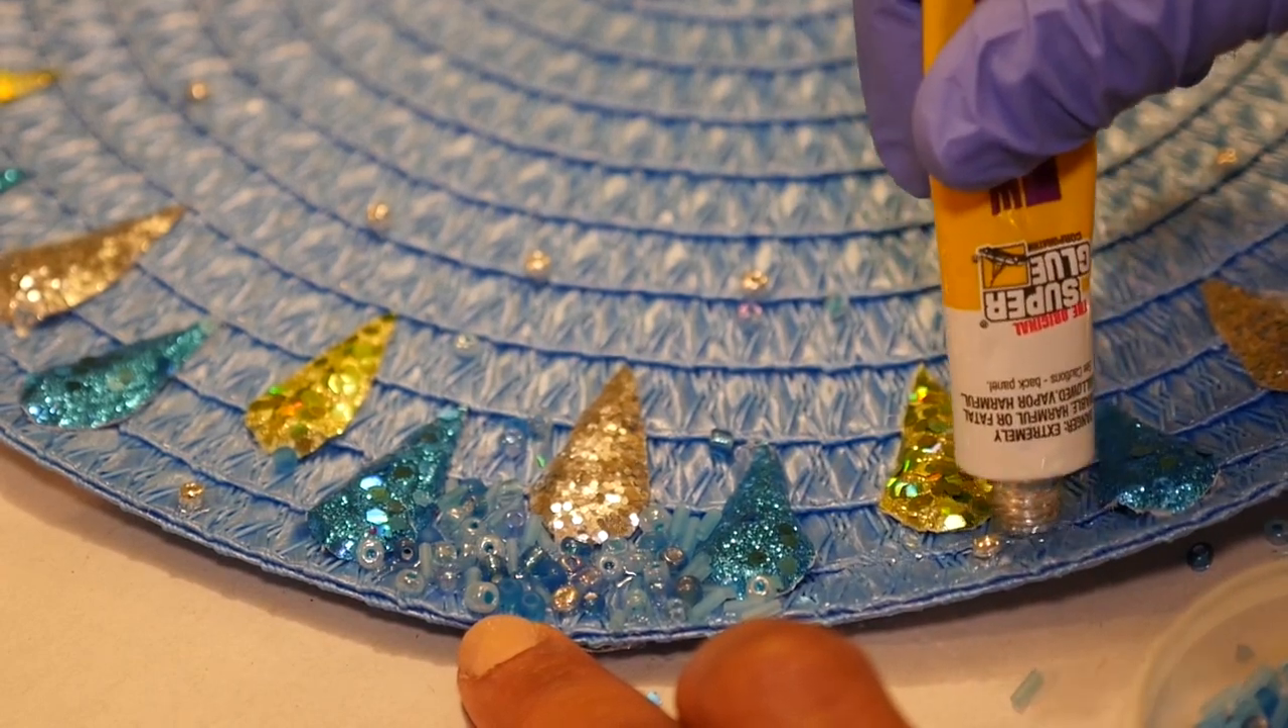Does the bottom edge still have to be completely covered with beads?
Yes.